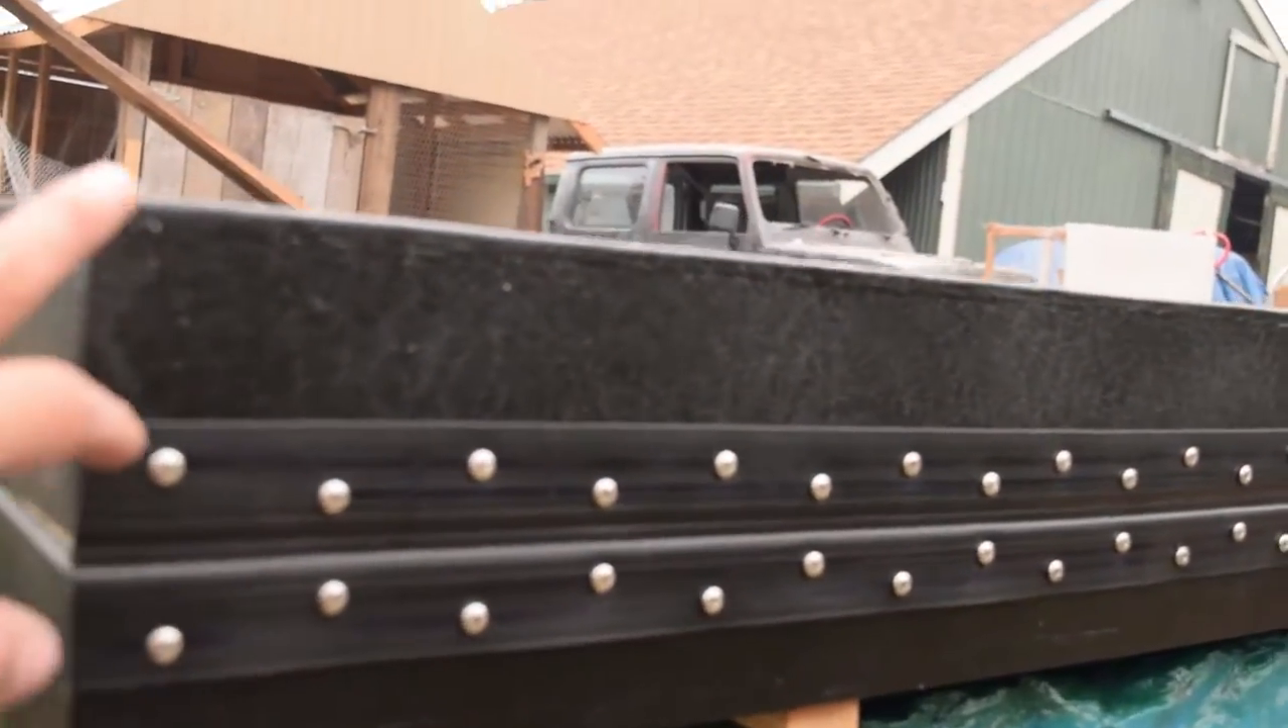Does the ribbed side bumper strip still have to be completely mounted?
No.